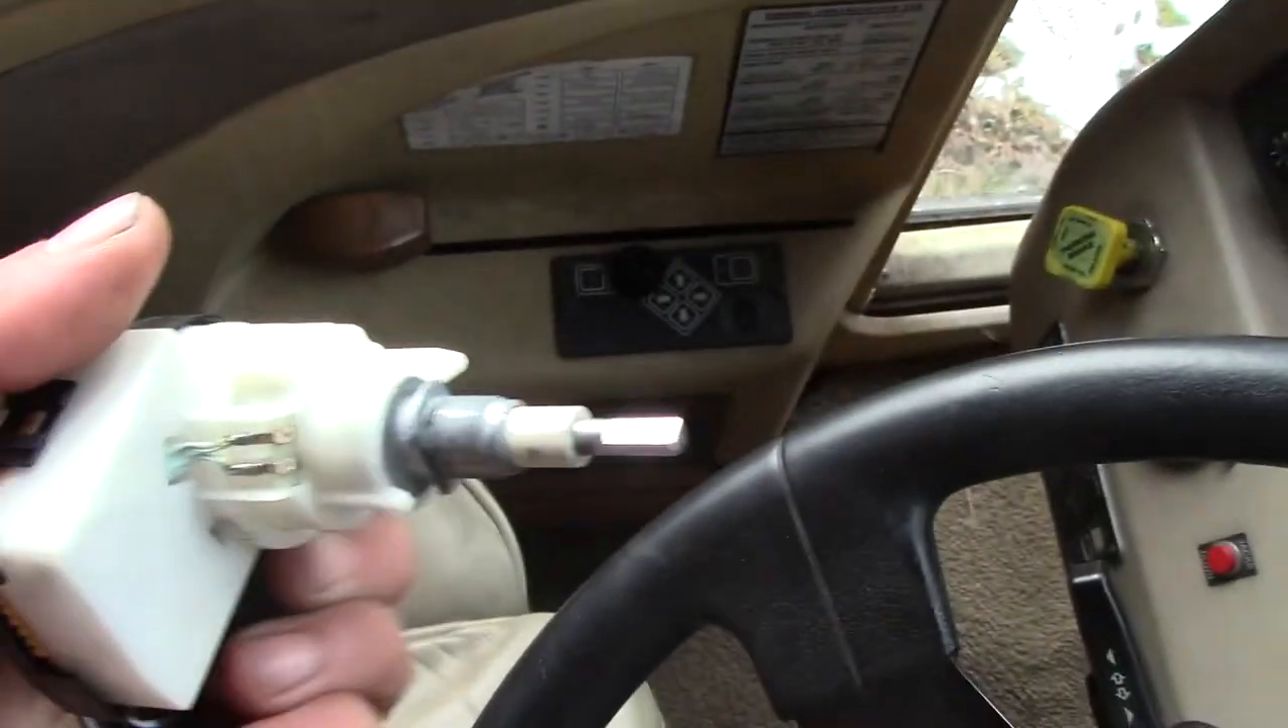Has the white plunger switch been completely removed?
Yes.